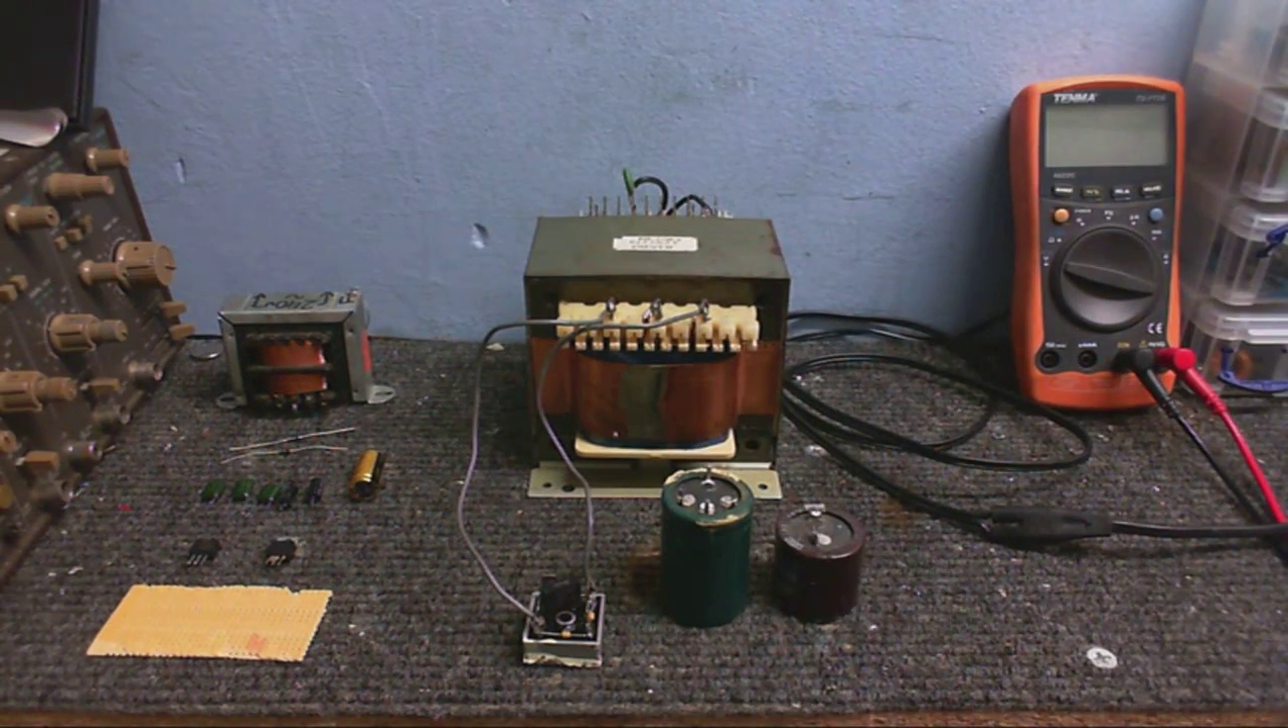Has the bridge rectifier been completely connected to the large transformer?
Yes.